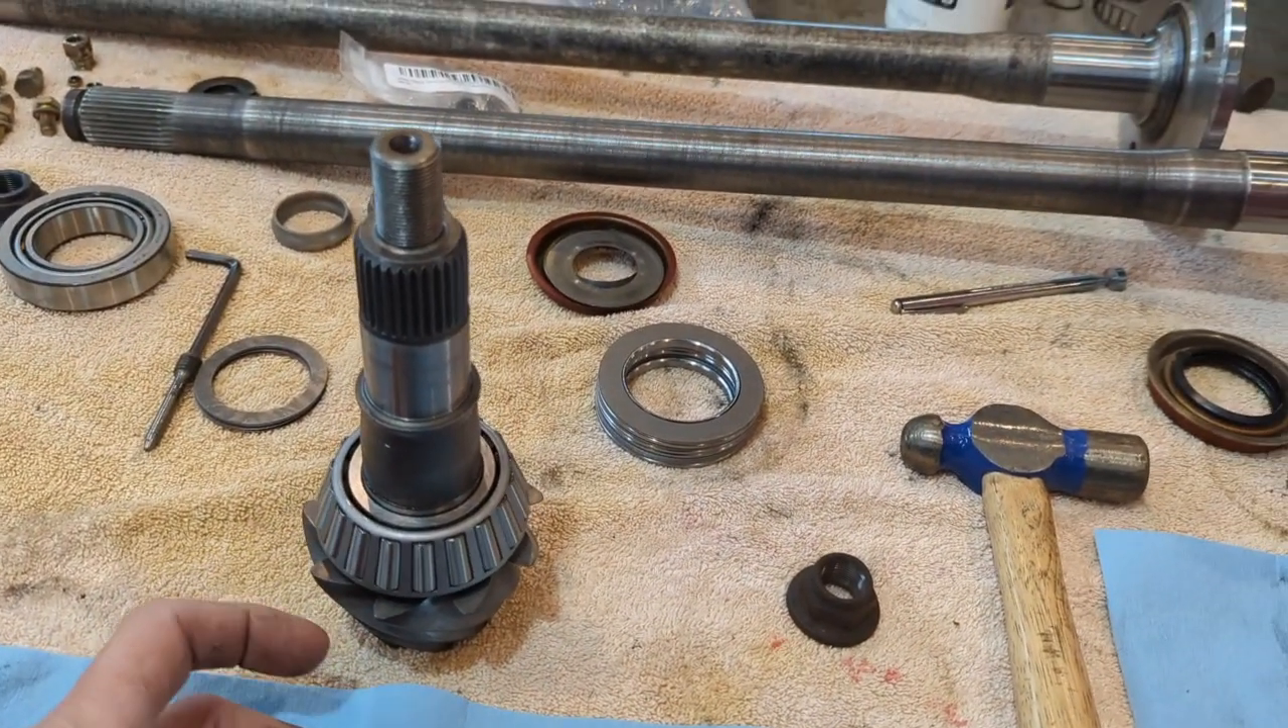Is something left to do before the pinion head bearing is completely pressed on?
No.